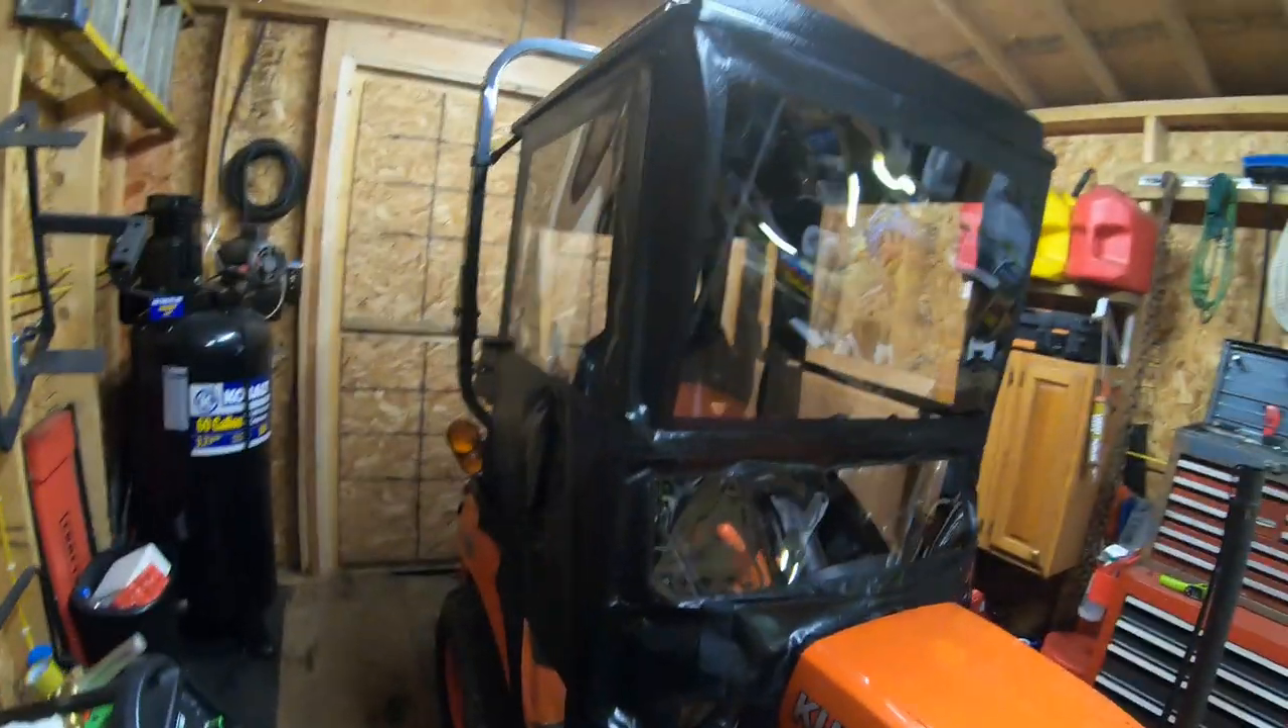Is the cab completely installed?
Yes.